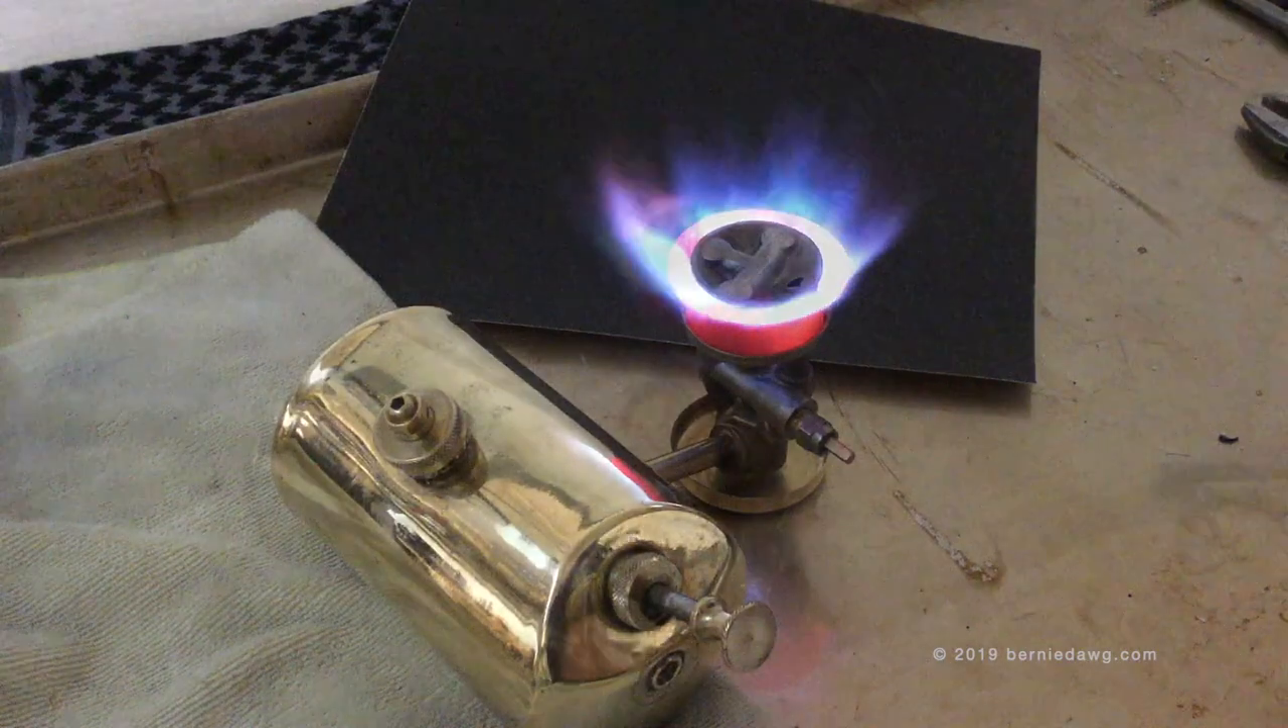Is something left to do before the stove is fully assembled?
No.